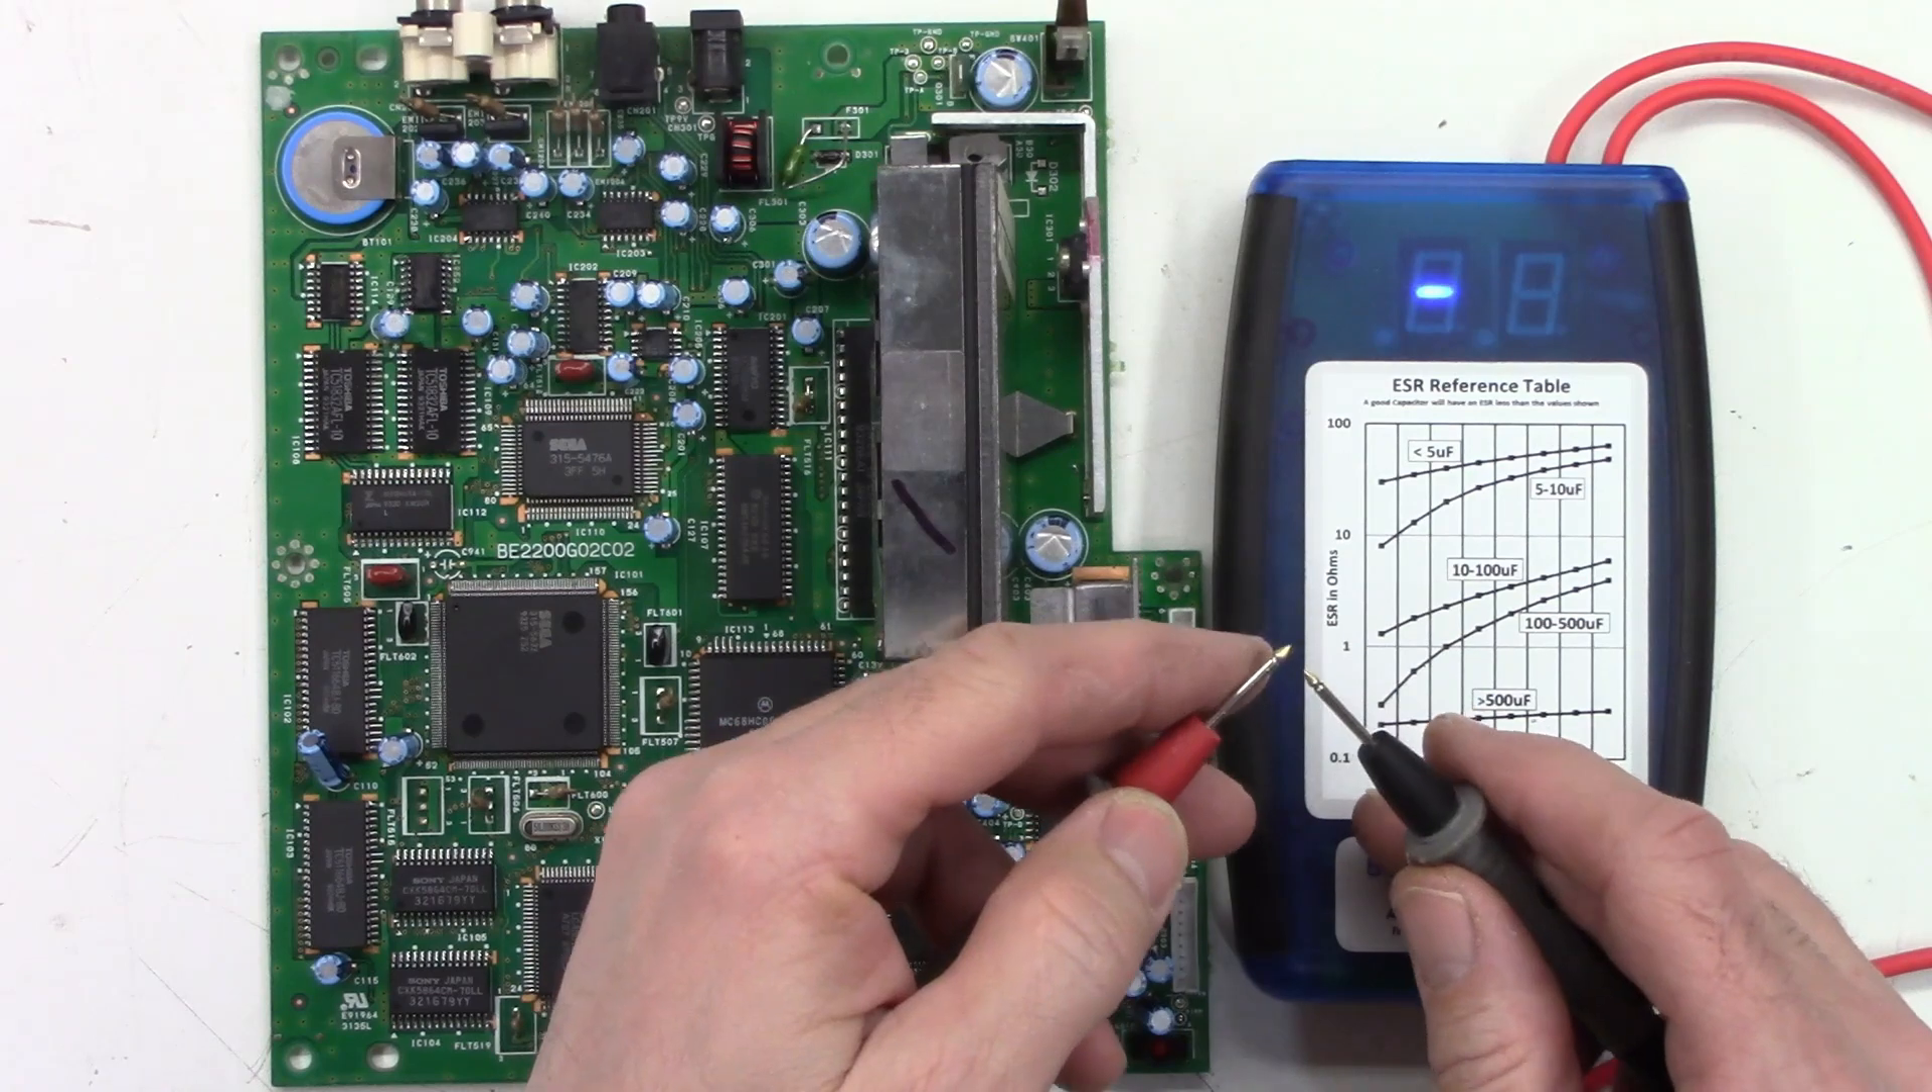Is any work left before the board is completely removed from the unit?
No.